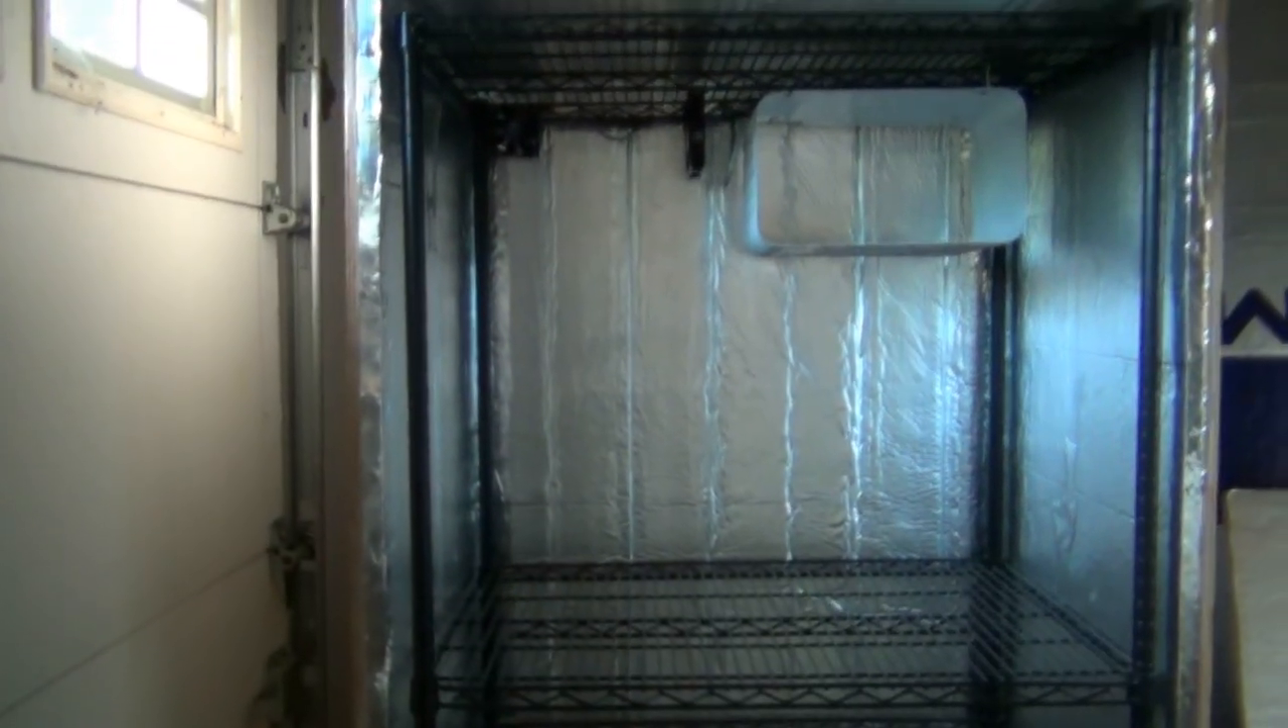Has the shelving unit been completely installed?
Yes.